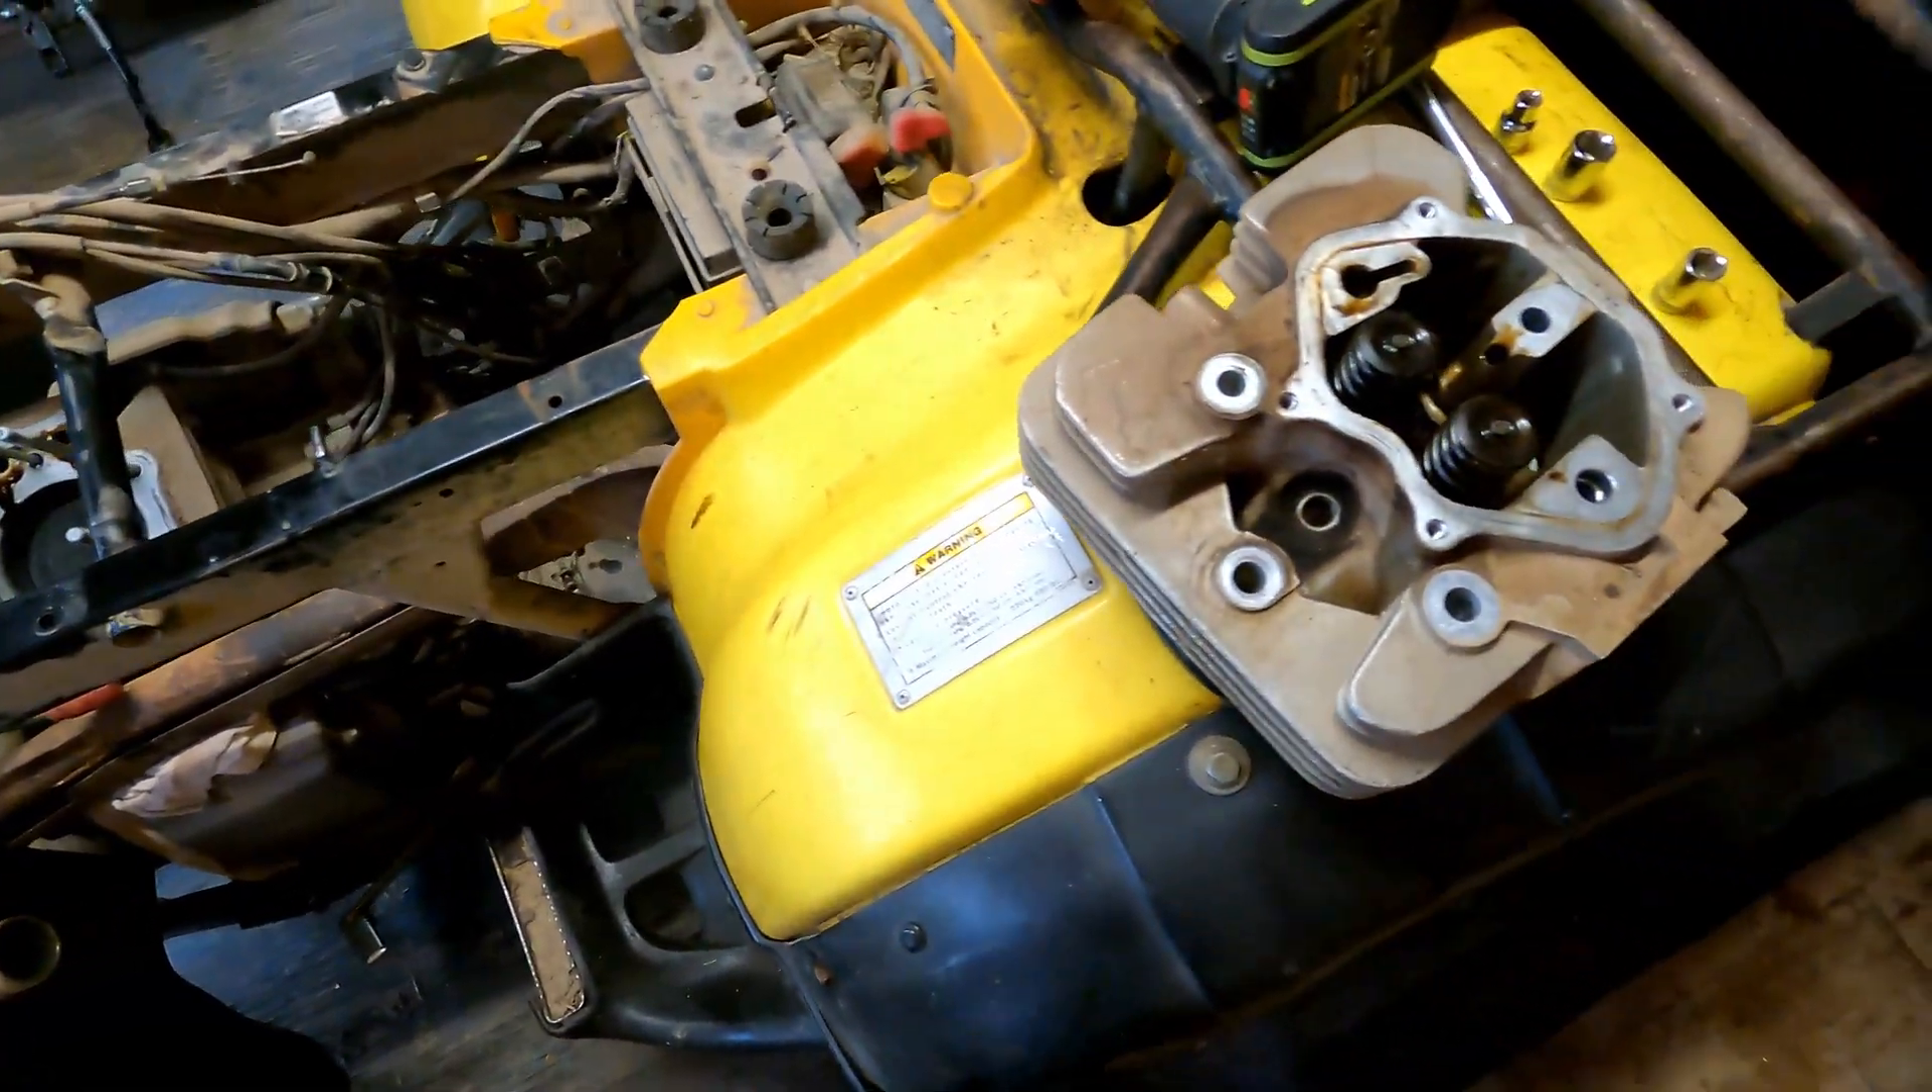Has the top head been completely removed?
Yes.